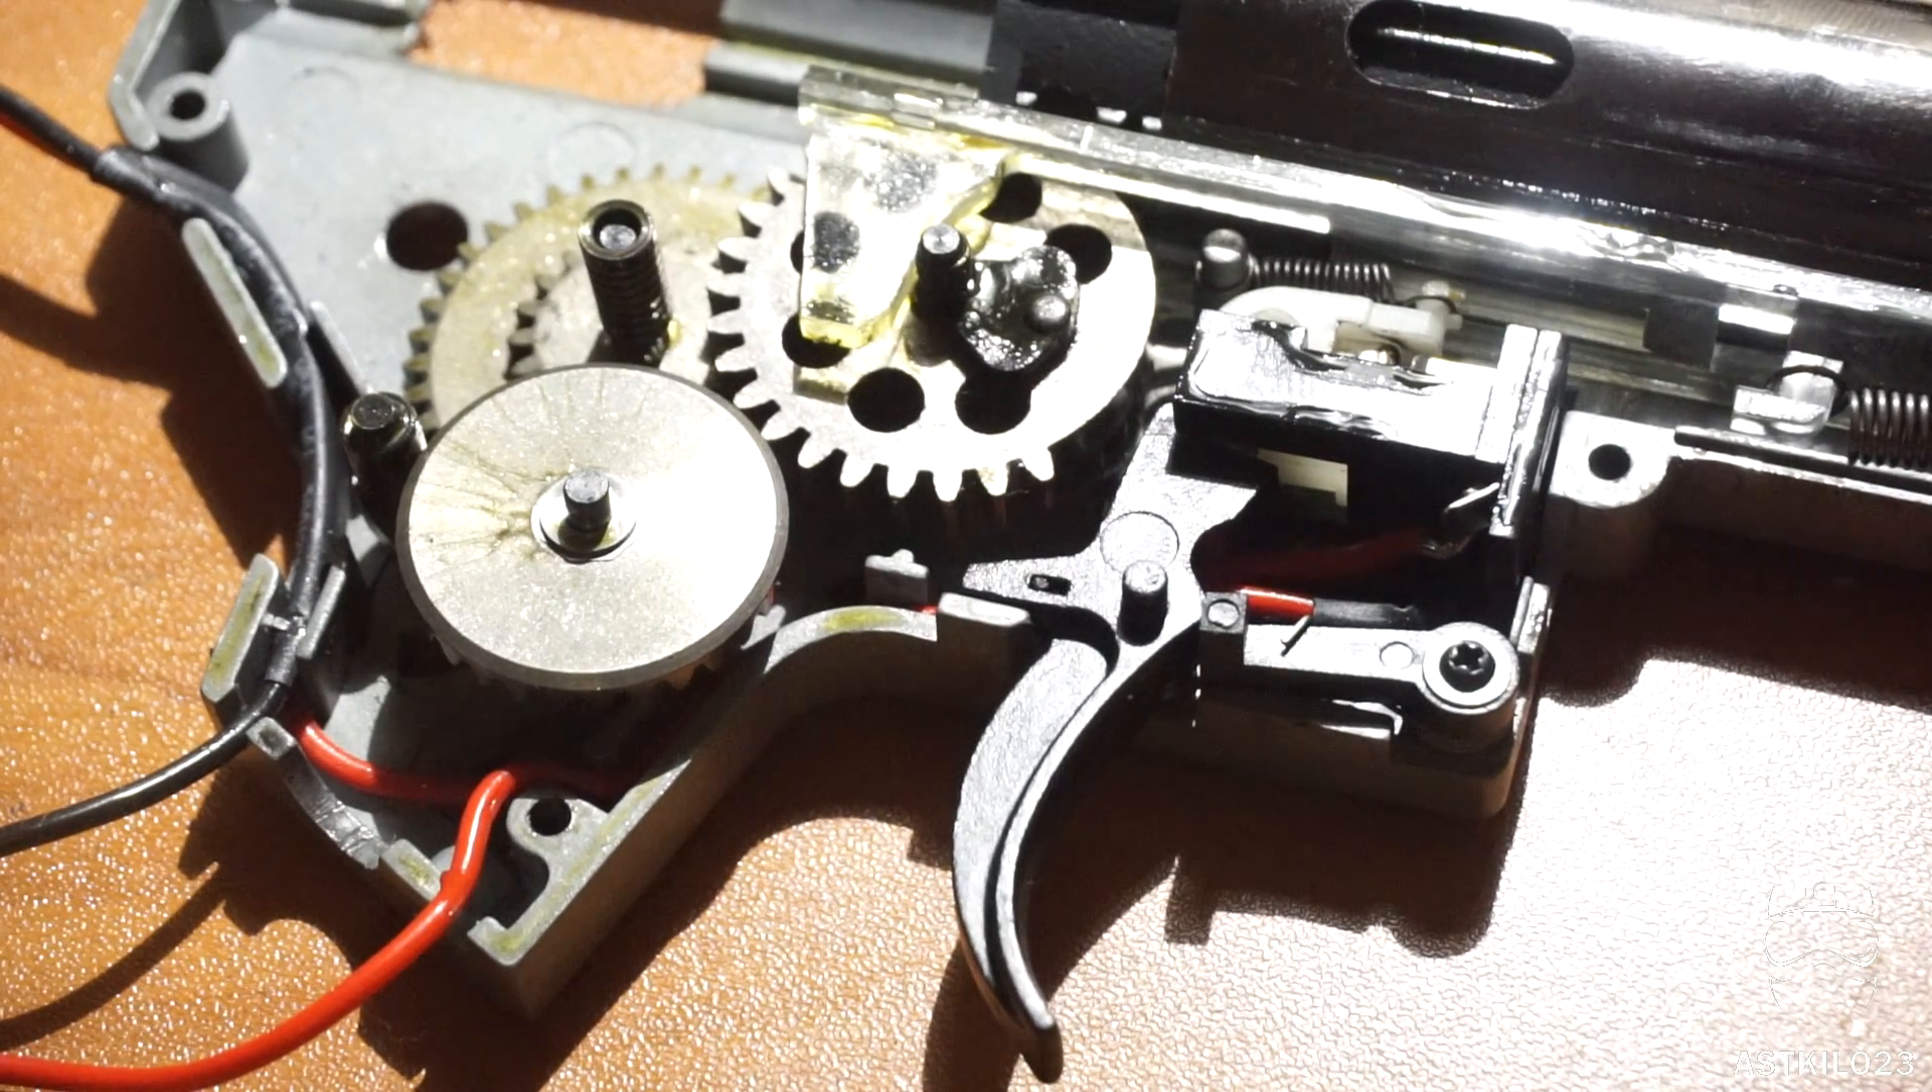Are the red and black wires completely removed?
No.